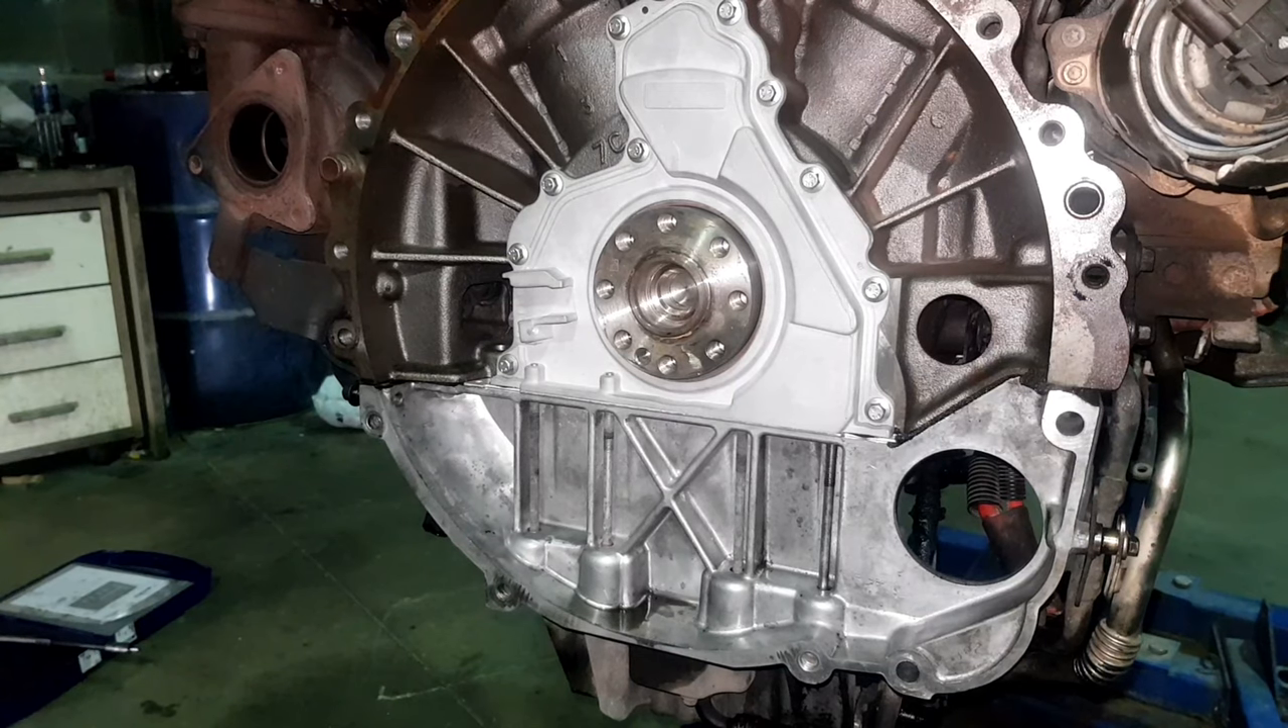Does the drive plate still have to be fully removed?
No.